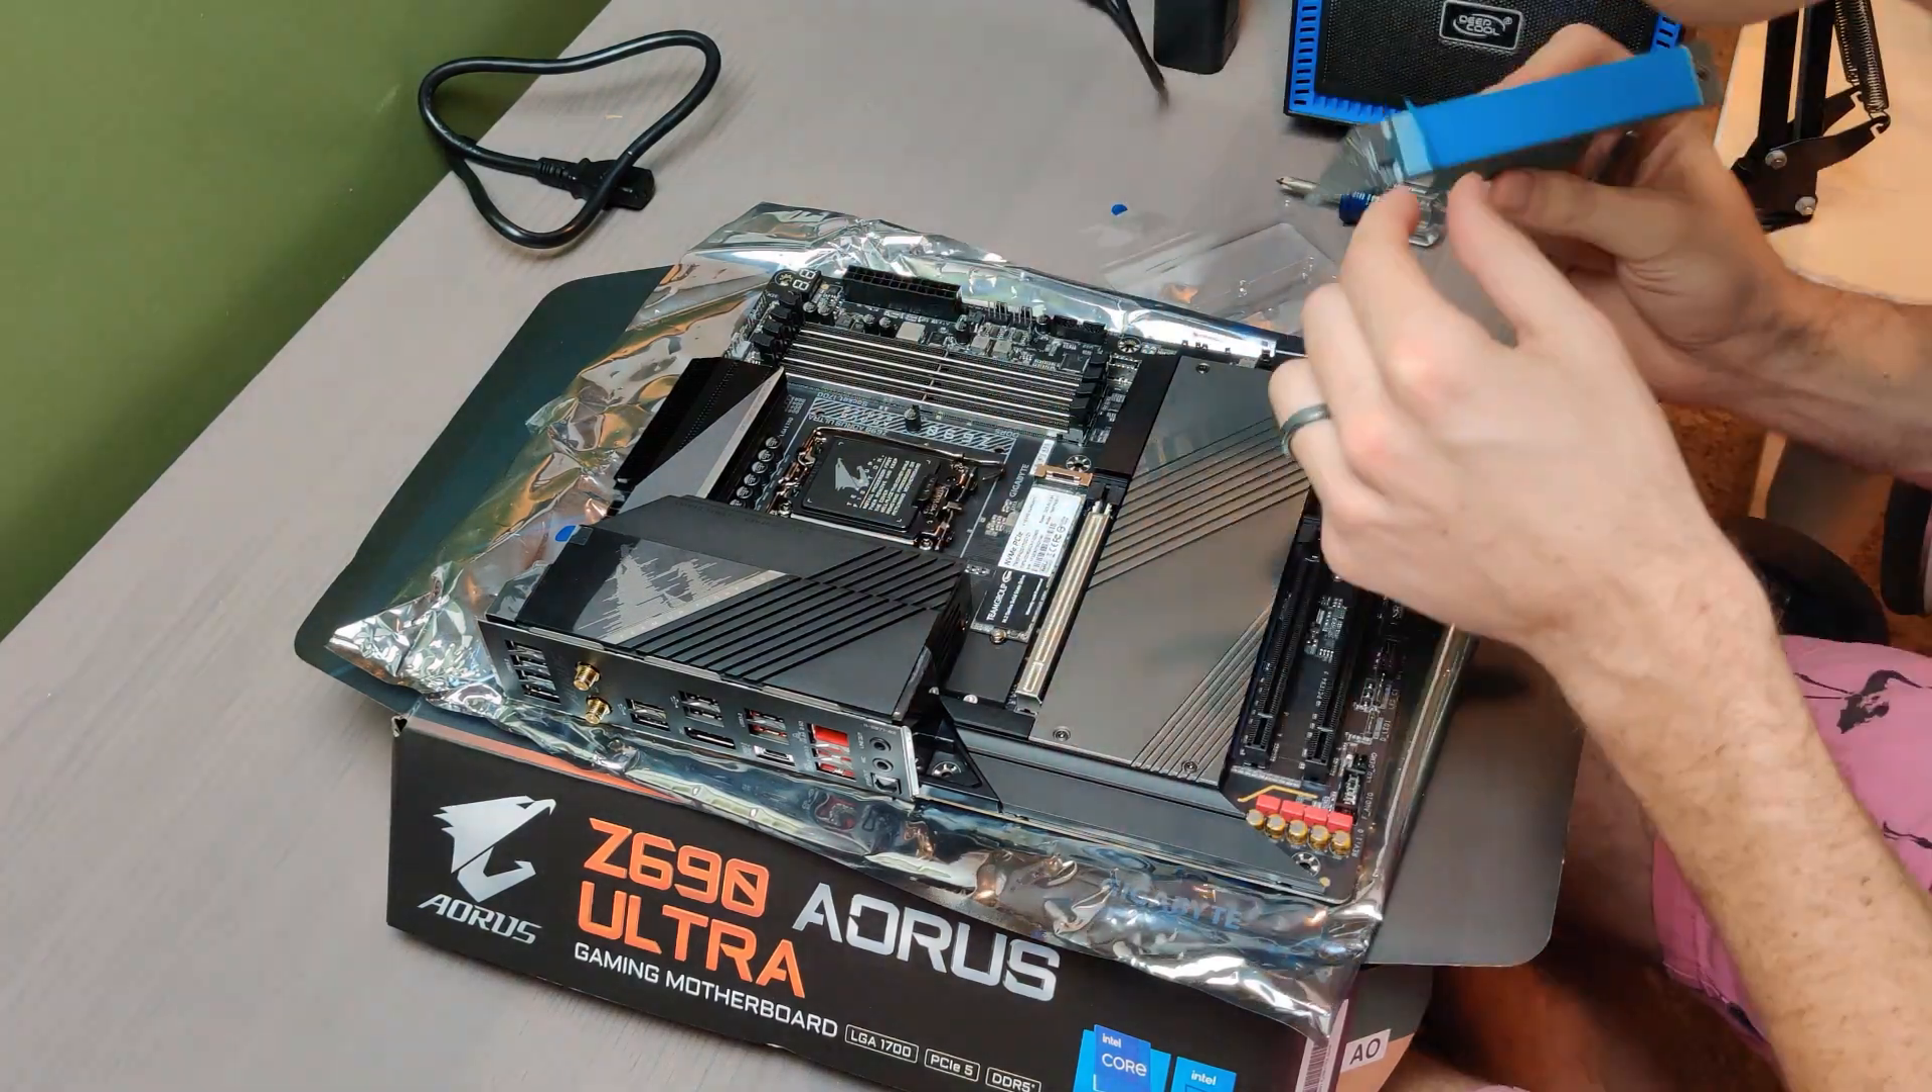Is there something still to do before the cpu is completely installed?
Yes.